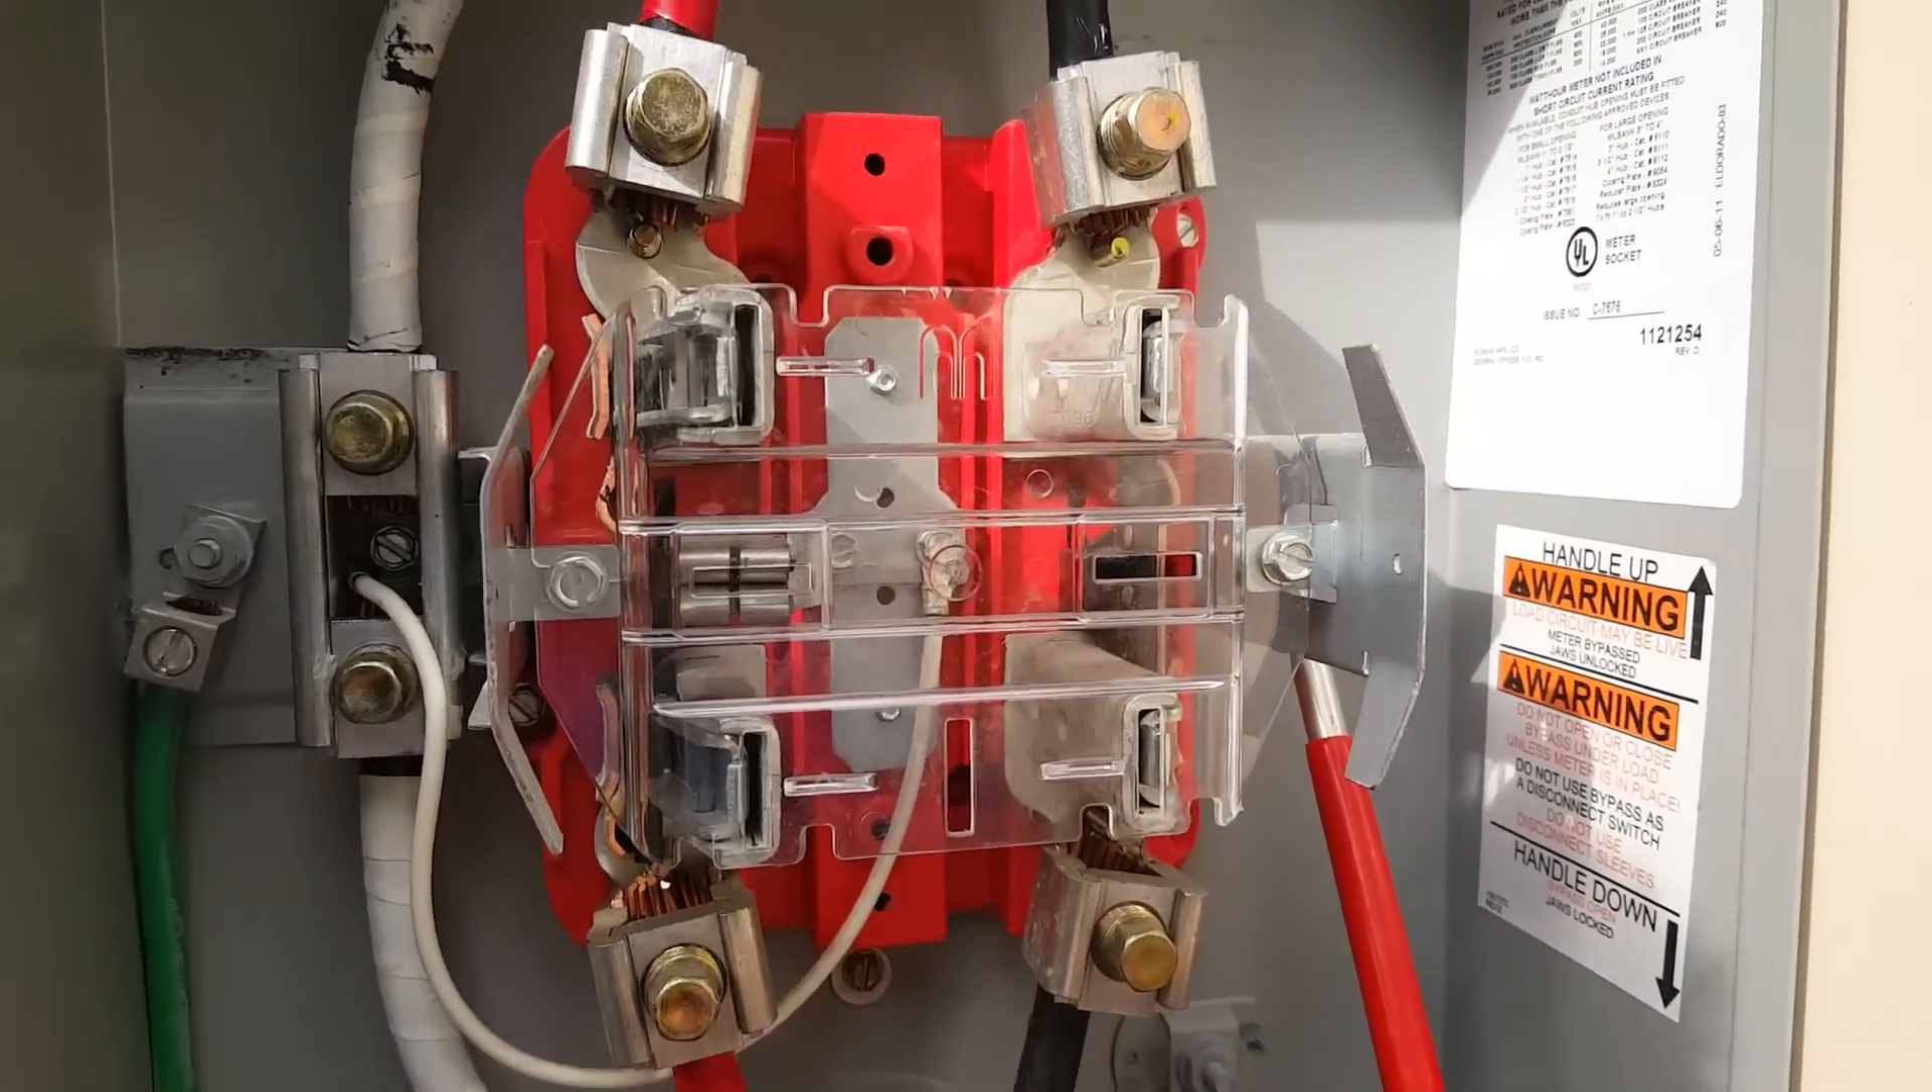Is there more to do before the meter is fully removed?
No.